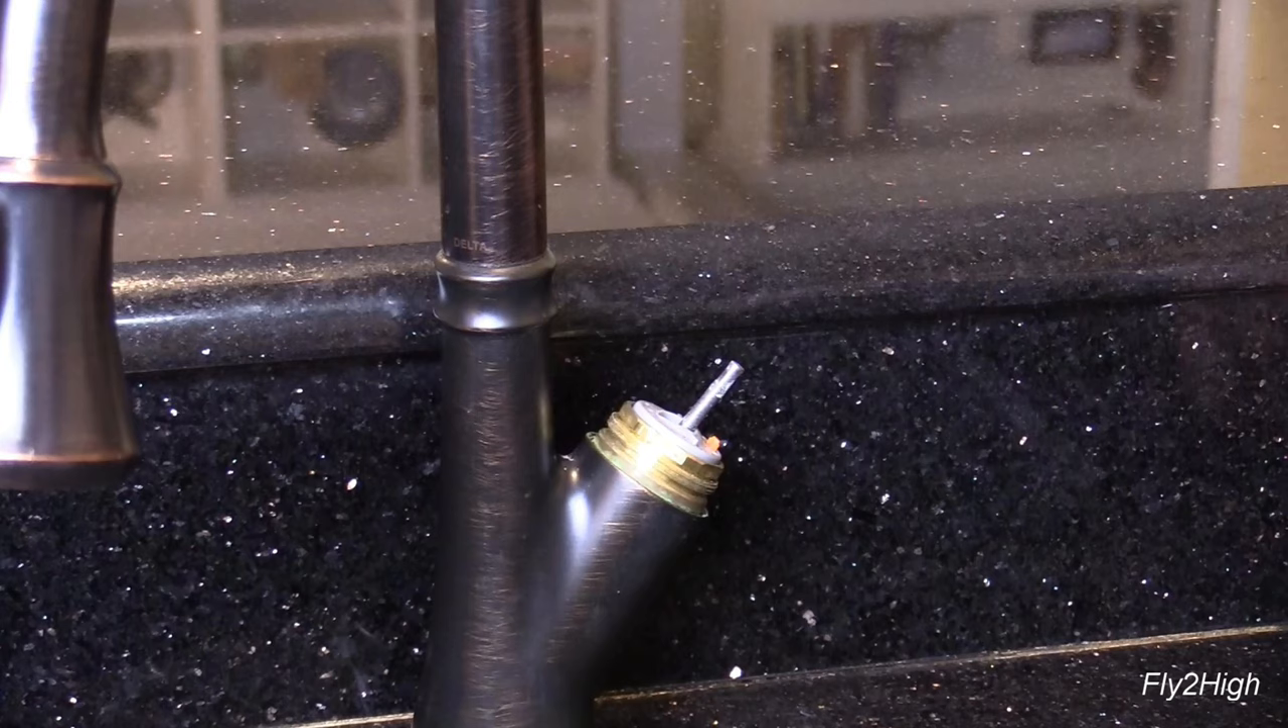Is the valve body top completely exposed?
Yes.